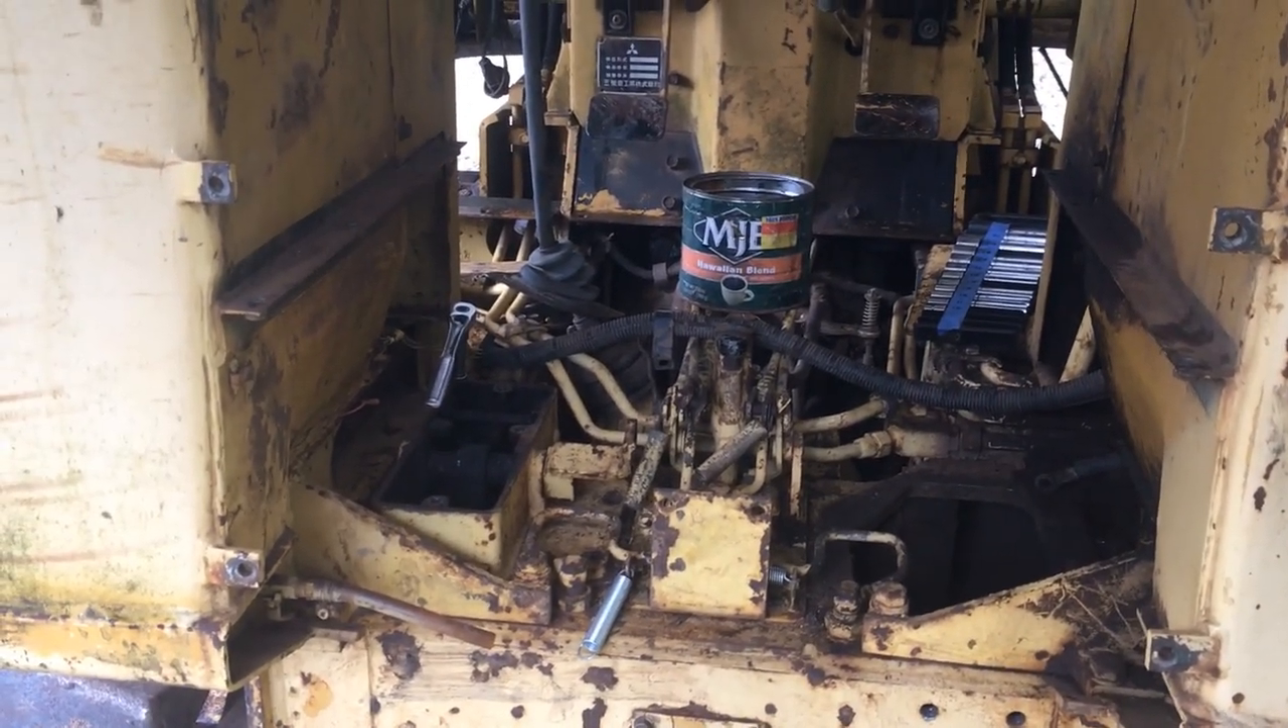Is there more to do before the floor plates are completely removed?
No.